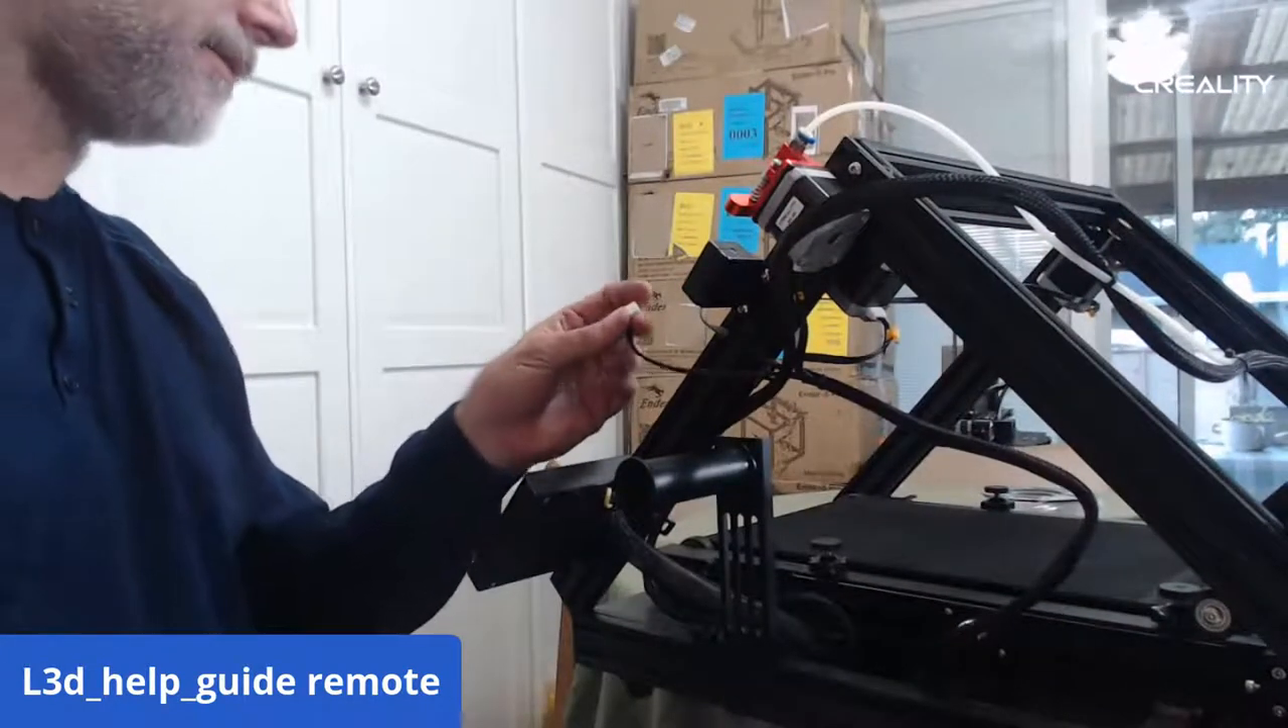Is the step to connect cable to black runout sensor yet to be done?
Yes.